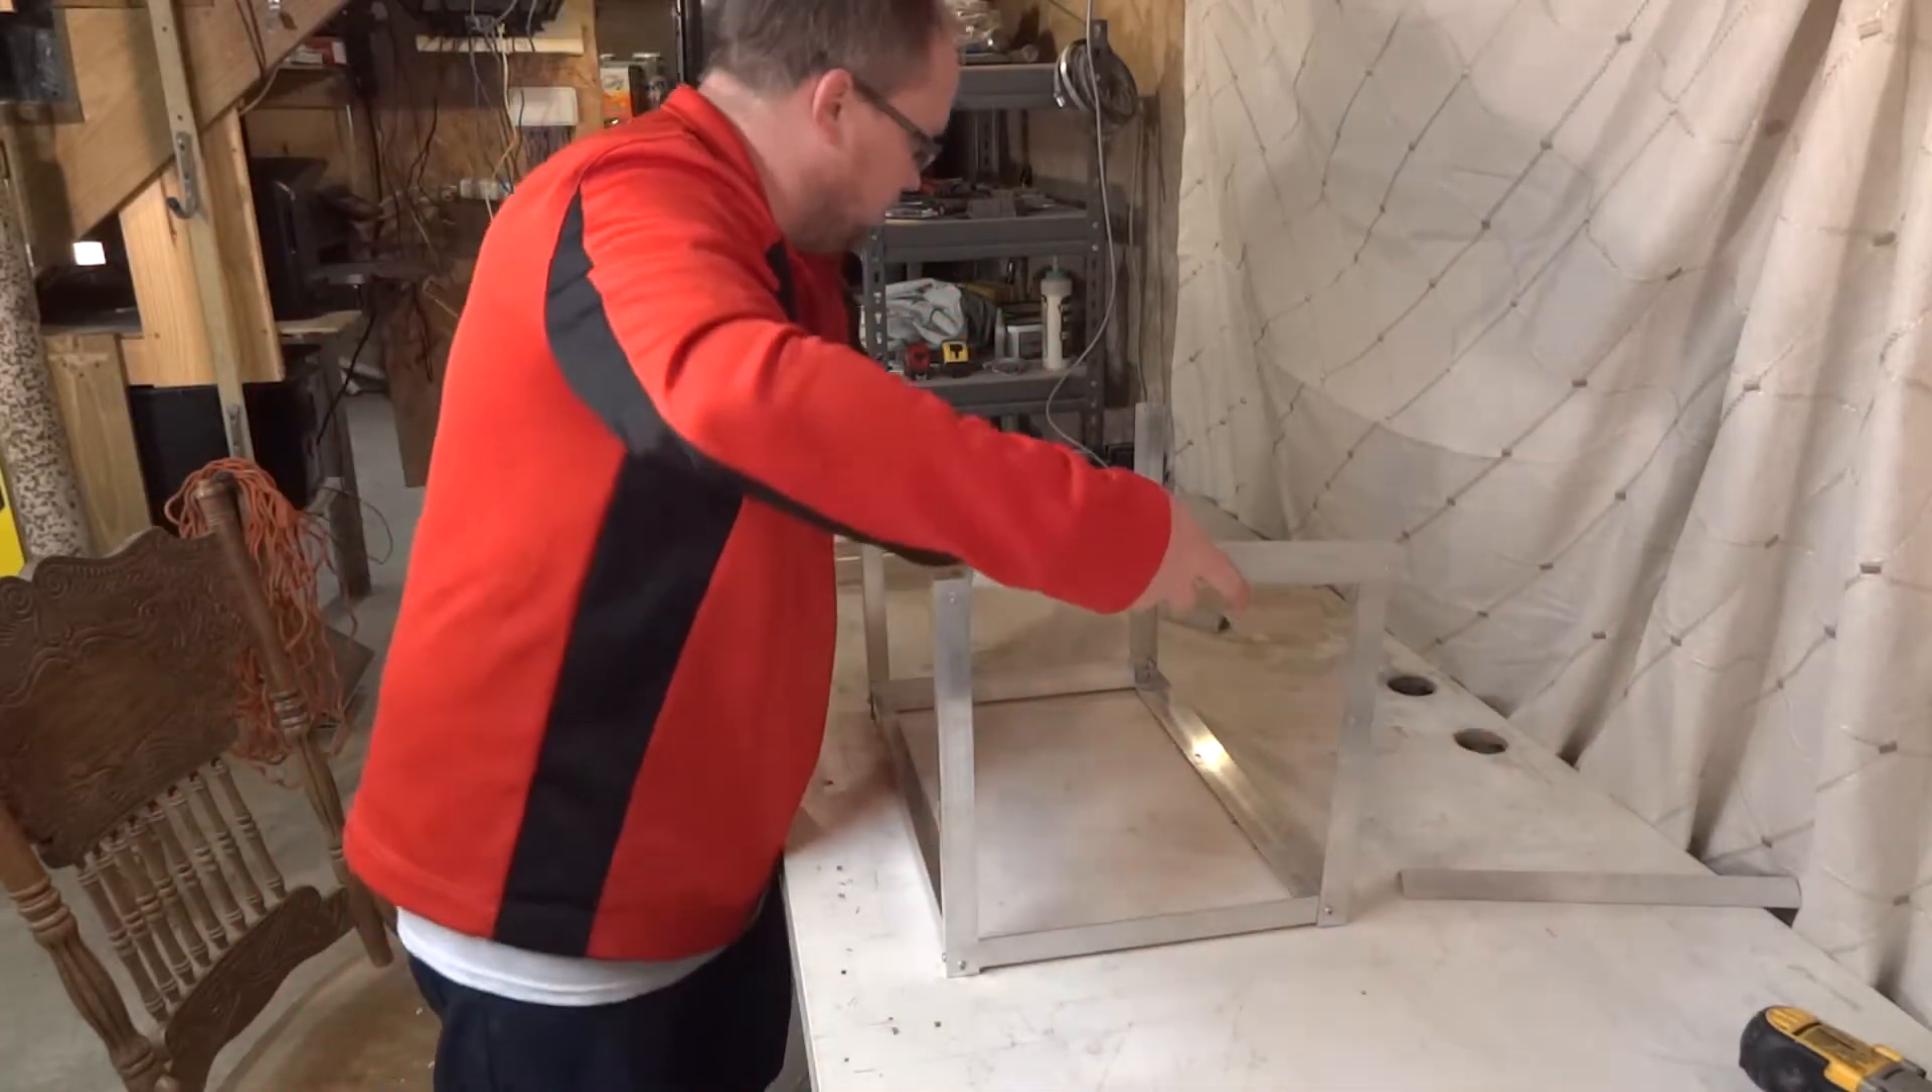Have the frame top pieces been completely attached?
No.